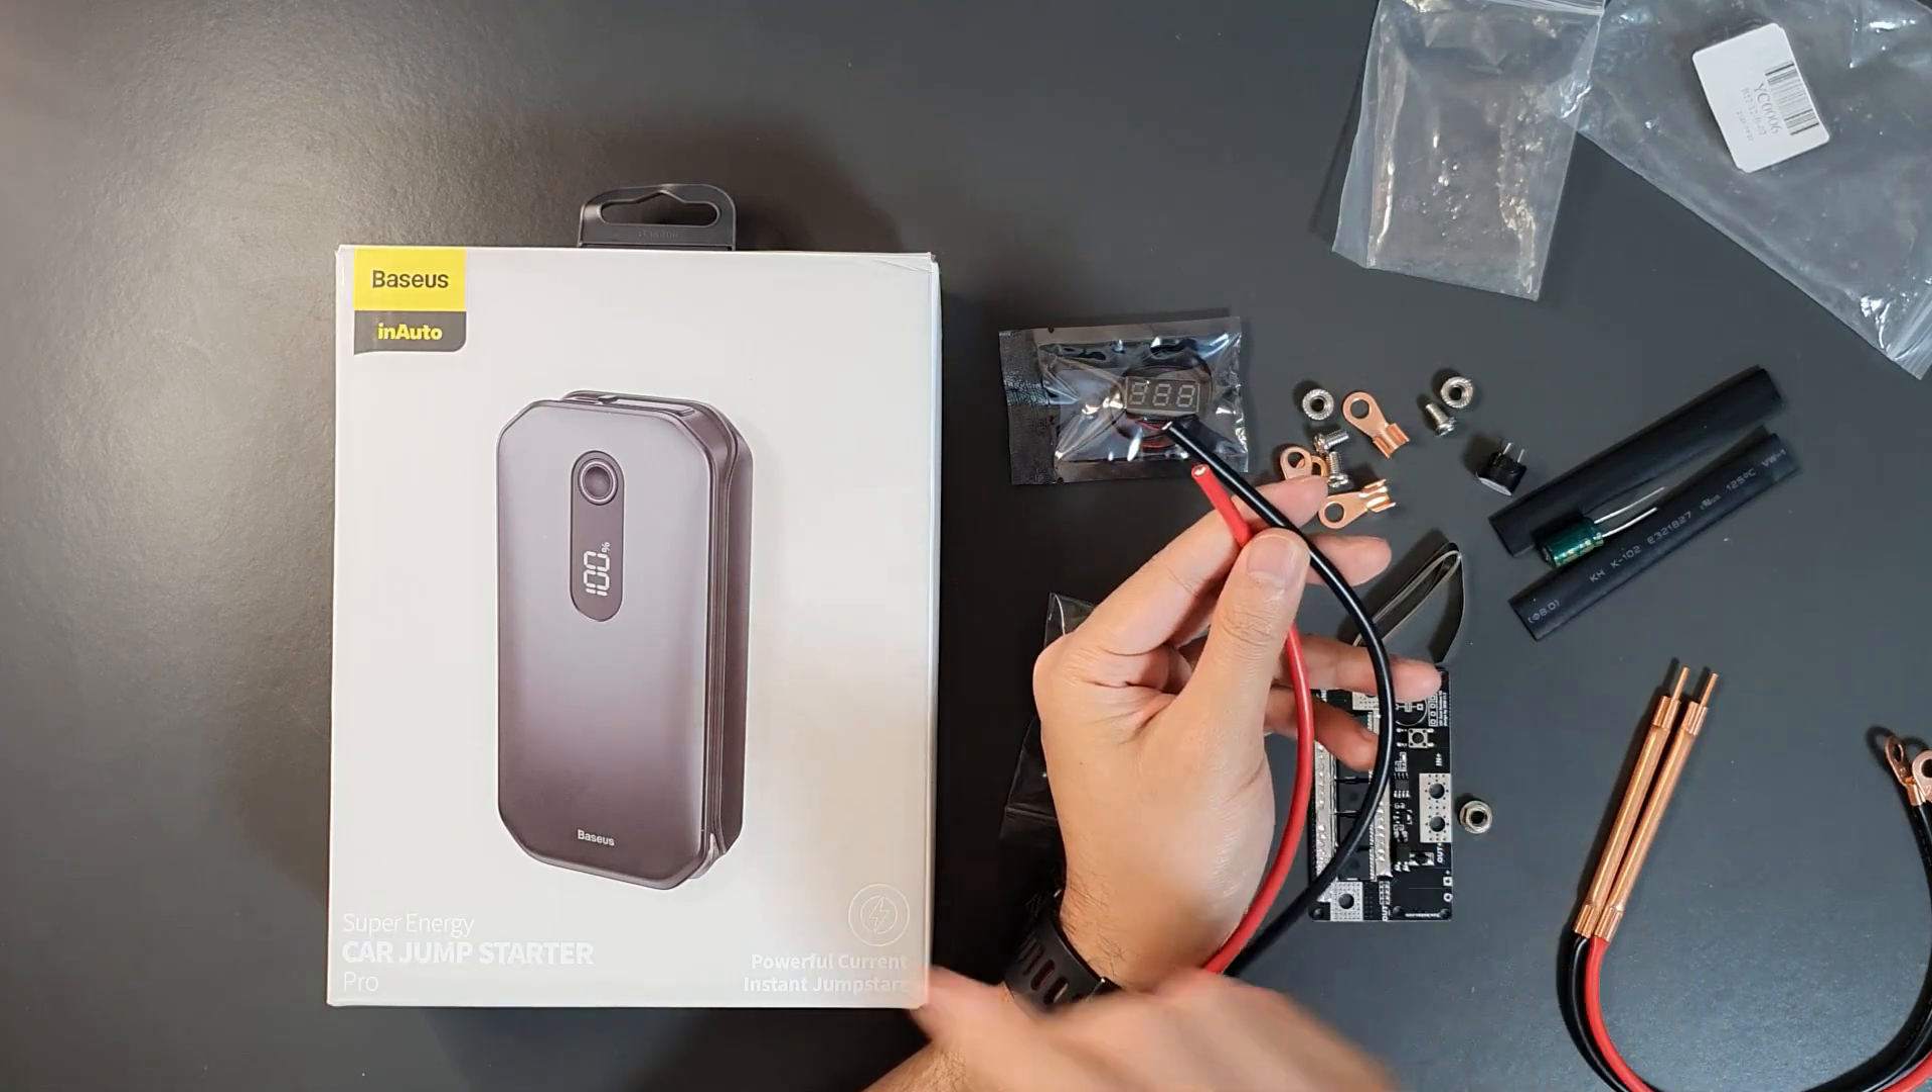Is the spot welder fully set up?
No.